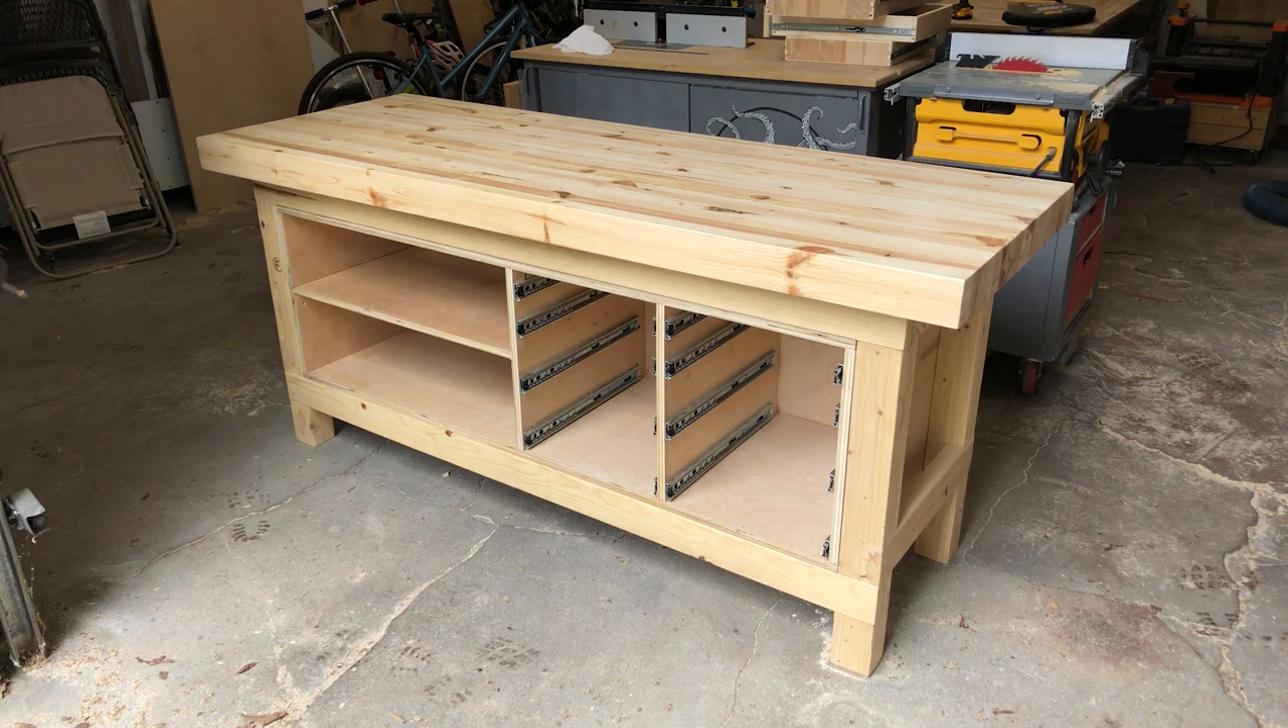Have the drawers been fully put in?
No.